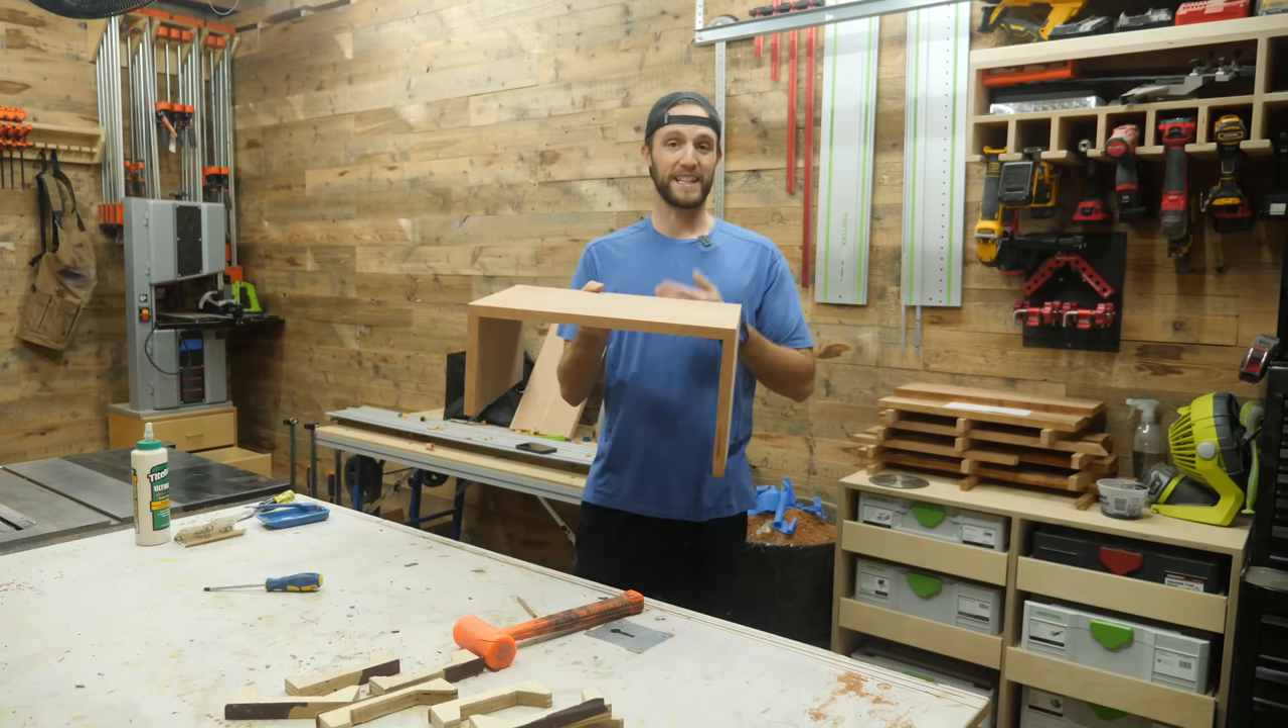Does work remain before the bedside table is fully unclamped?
No.